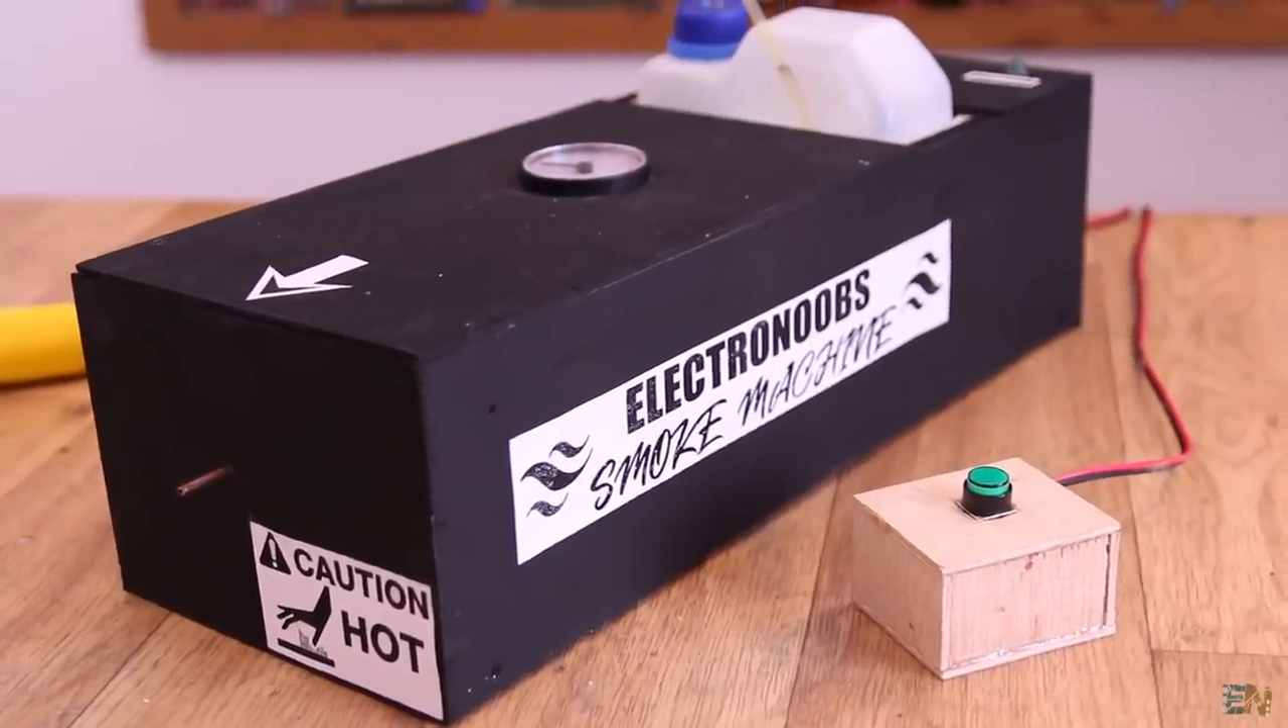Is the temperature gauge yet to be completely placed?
No.